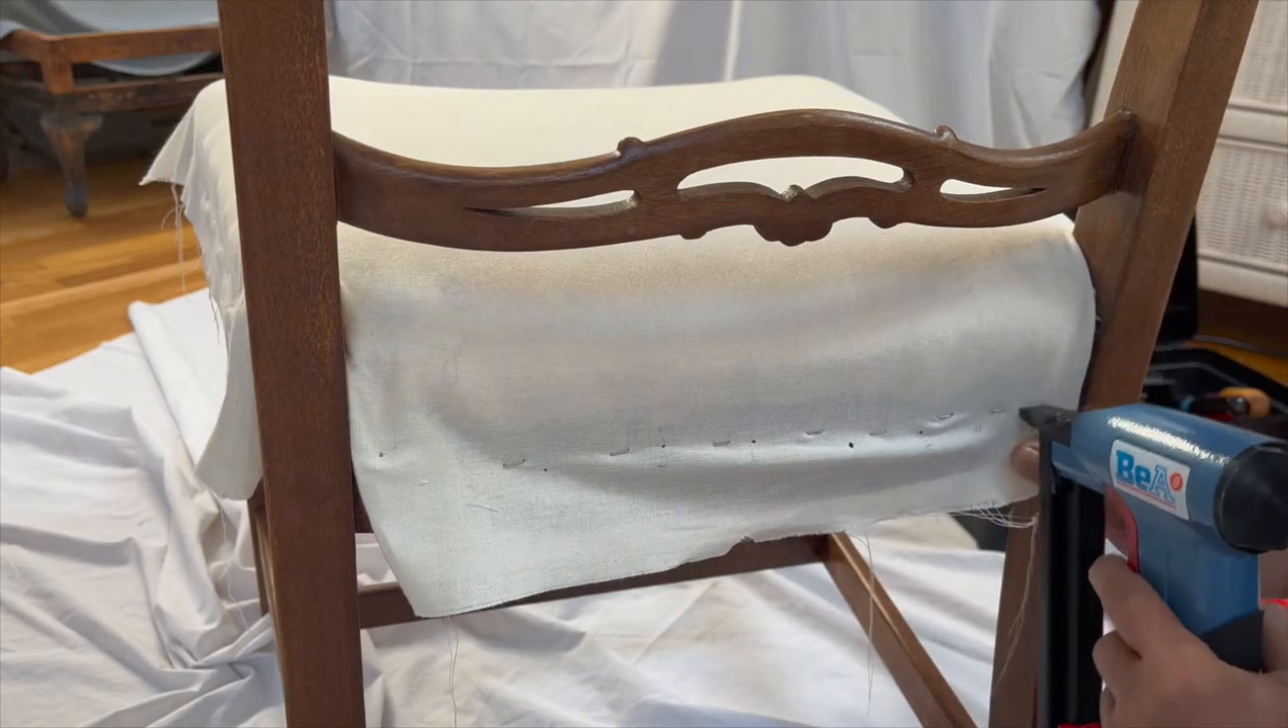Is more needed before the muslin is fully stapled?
Yes.